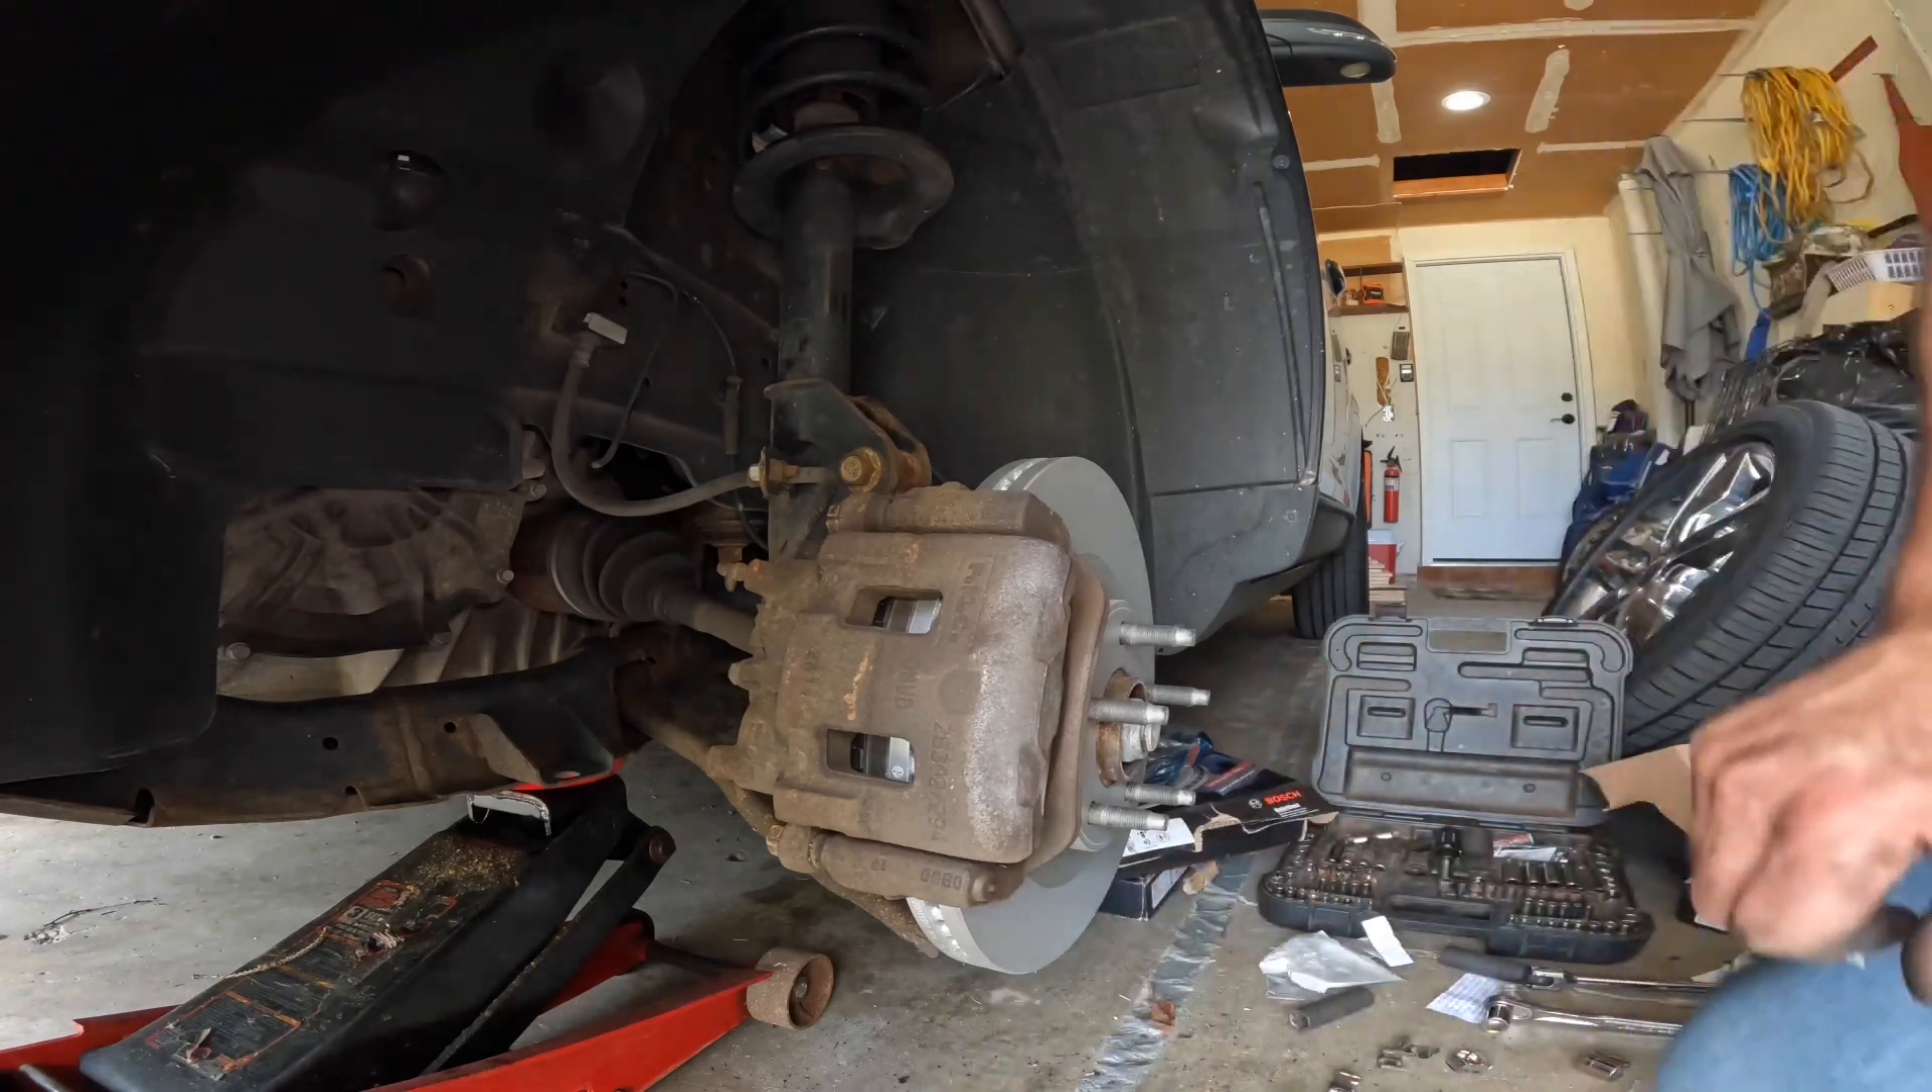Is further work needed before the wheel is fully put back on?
Yes.